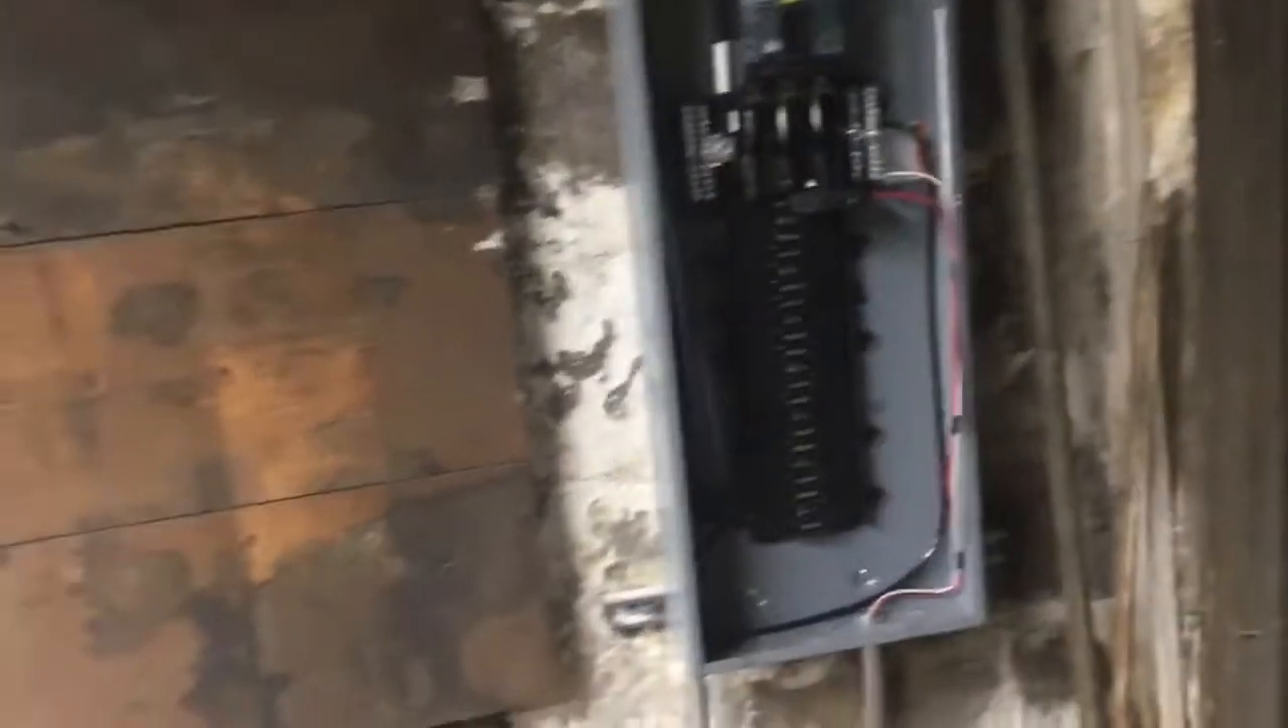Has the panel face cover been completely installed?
No.